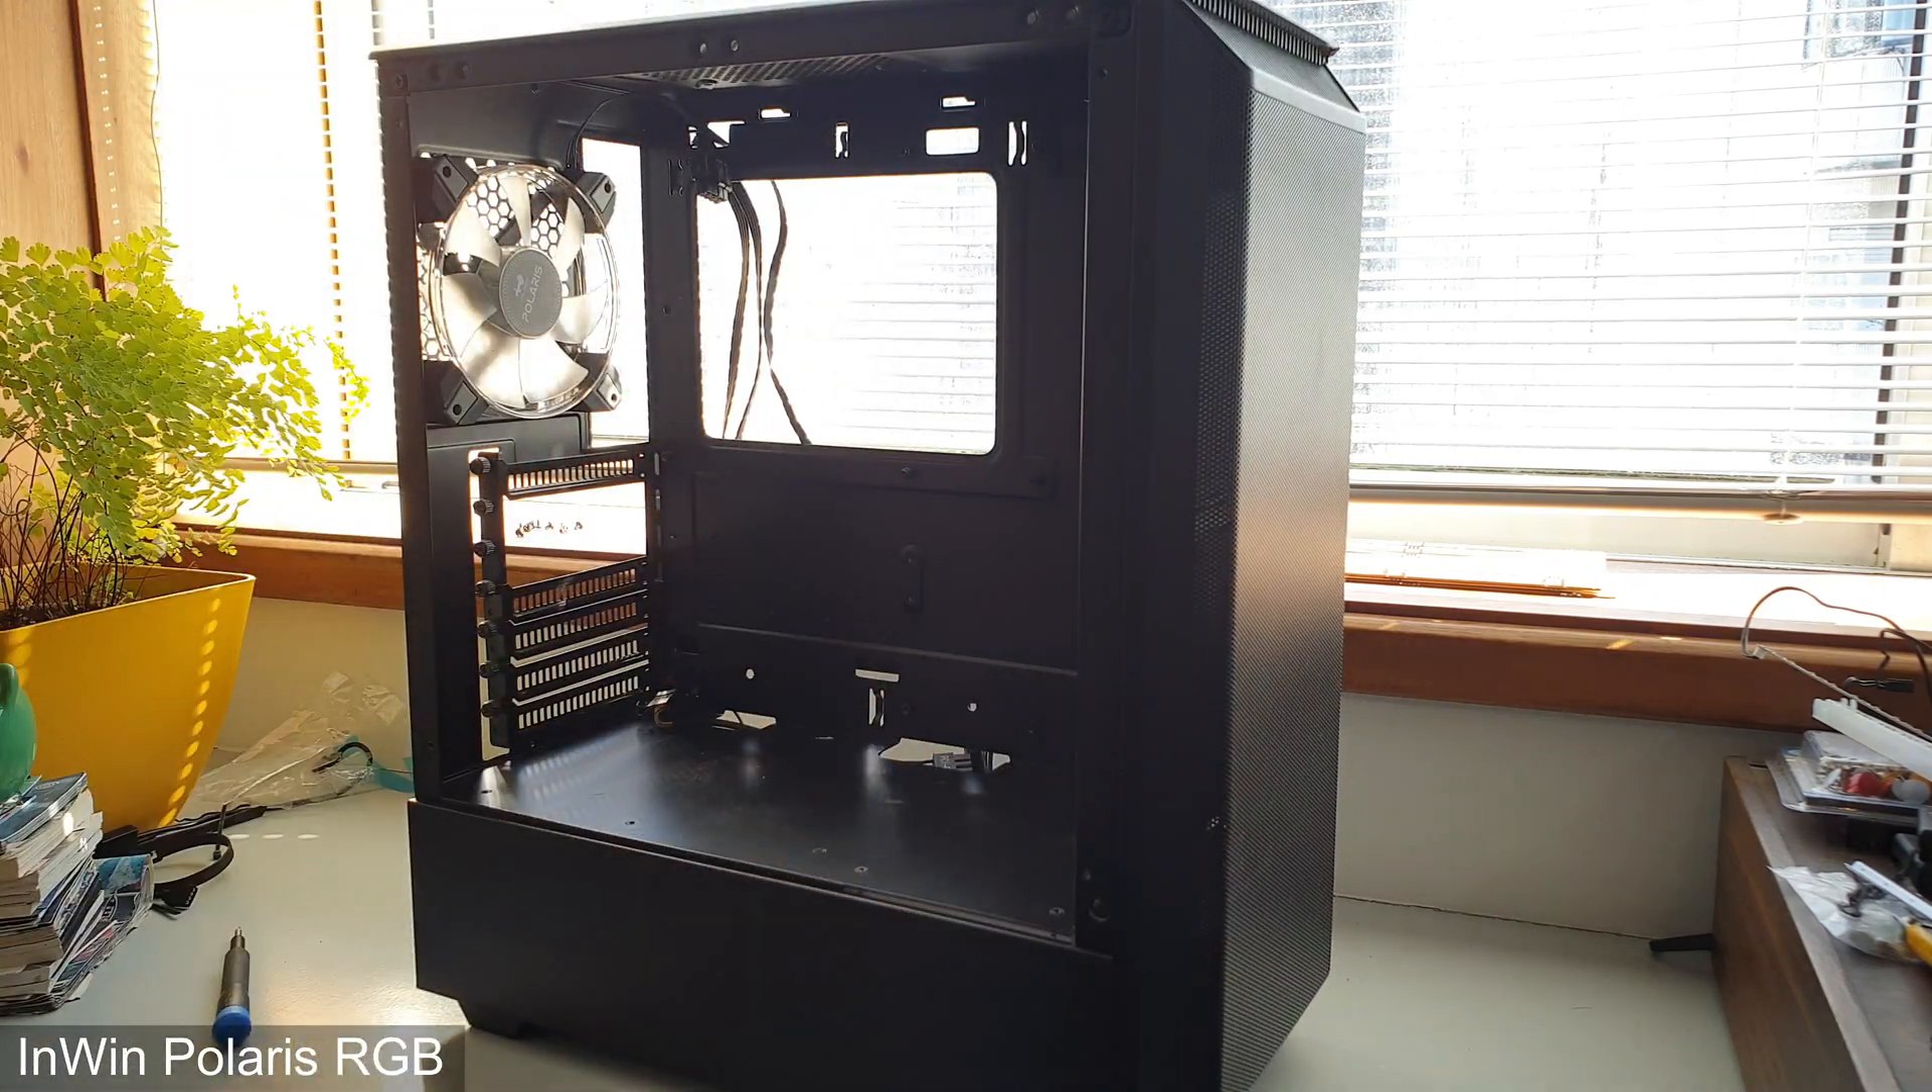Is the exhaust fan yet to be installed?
No.